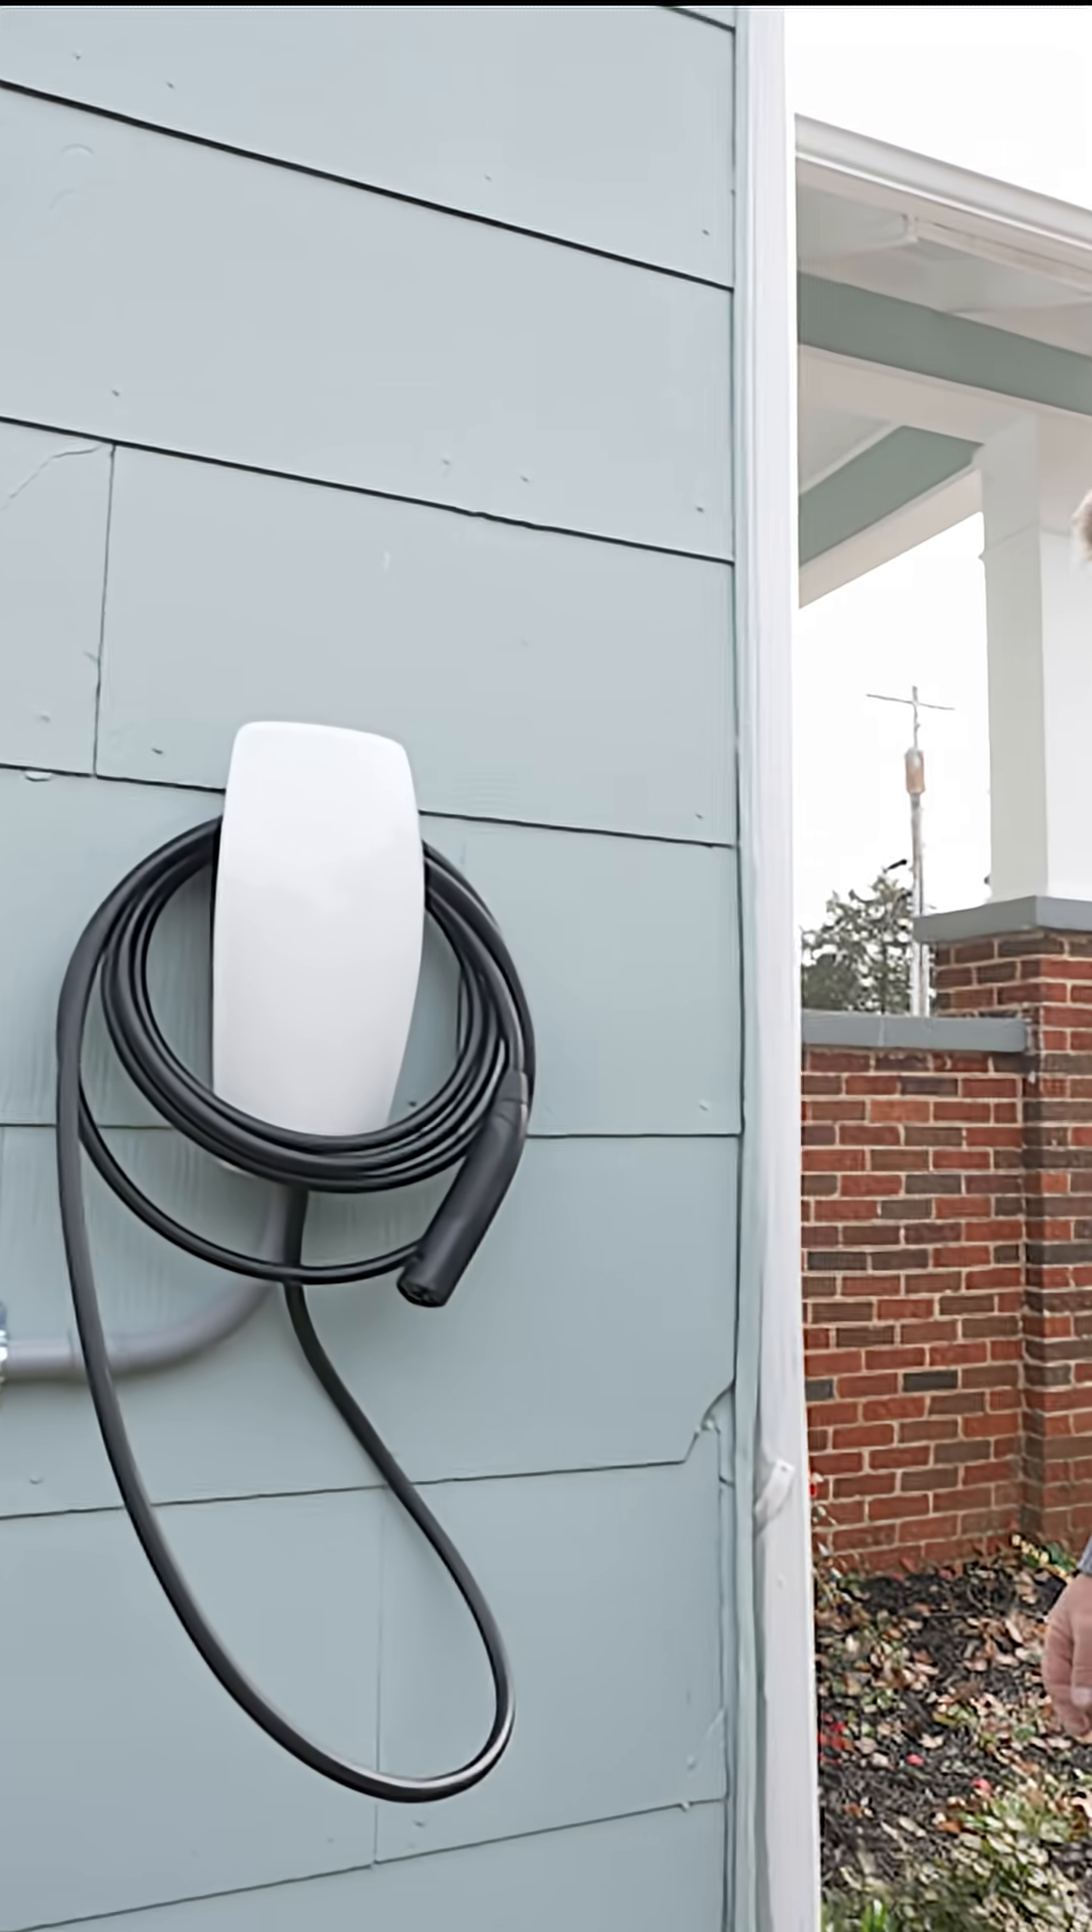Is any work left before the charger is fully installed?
No.